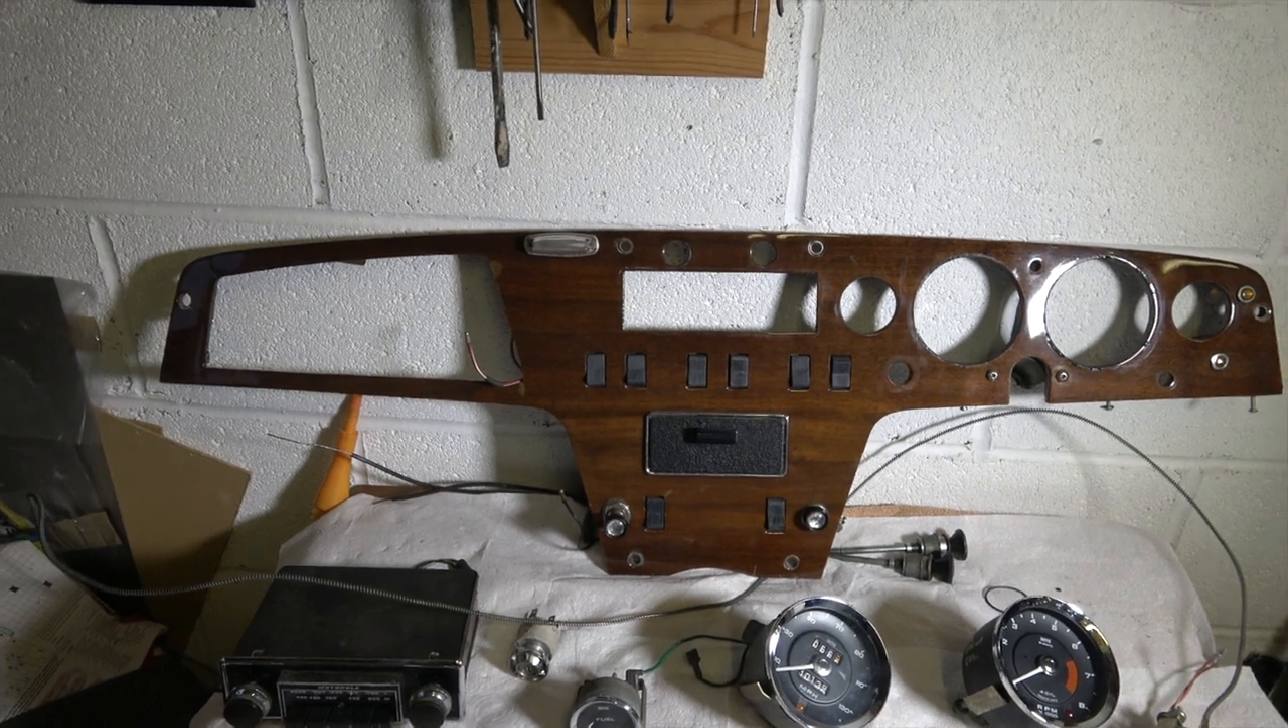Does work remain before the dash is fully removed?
No.